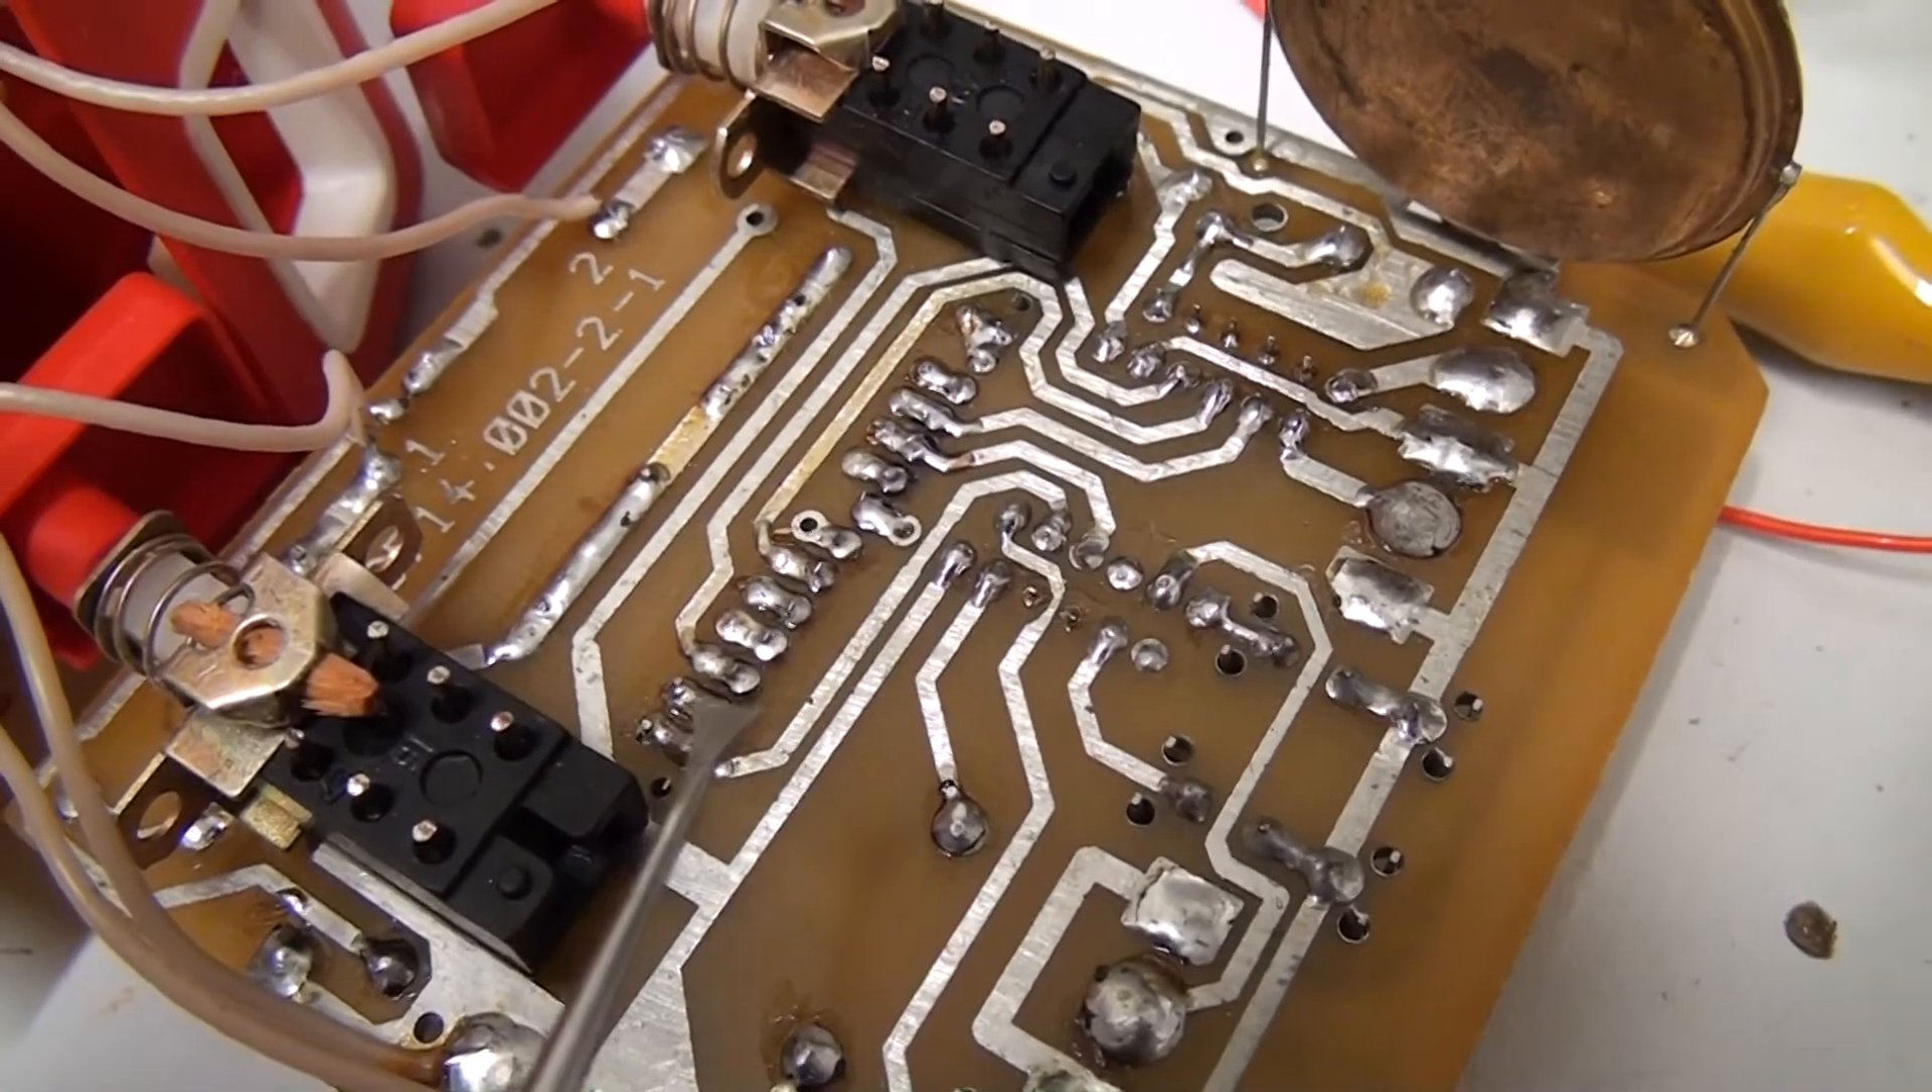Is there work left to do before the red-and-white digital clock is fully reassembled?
Yes.